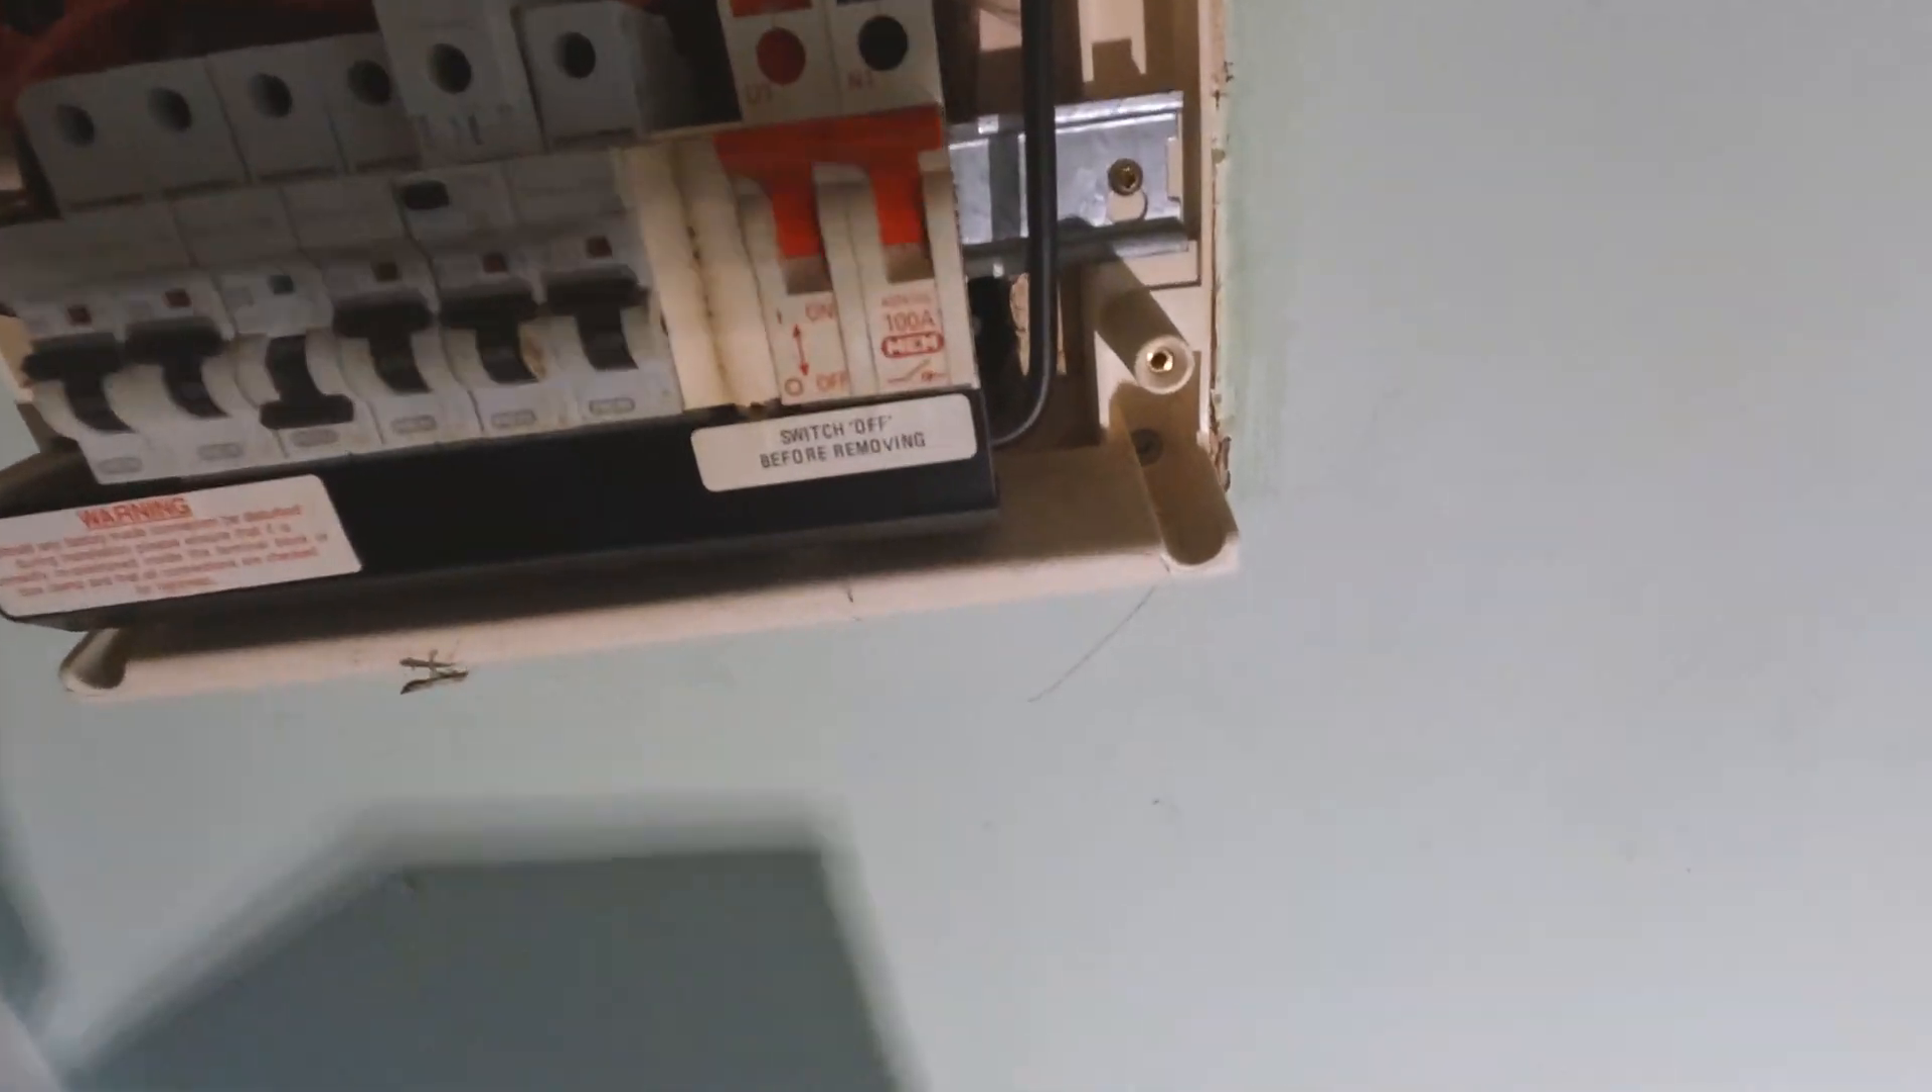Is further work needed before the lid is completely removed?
No.